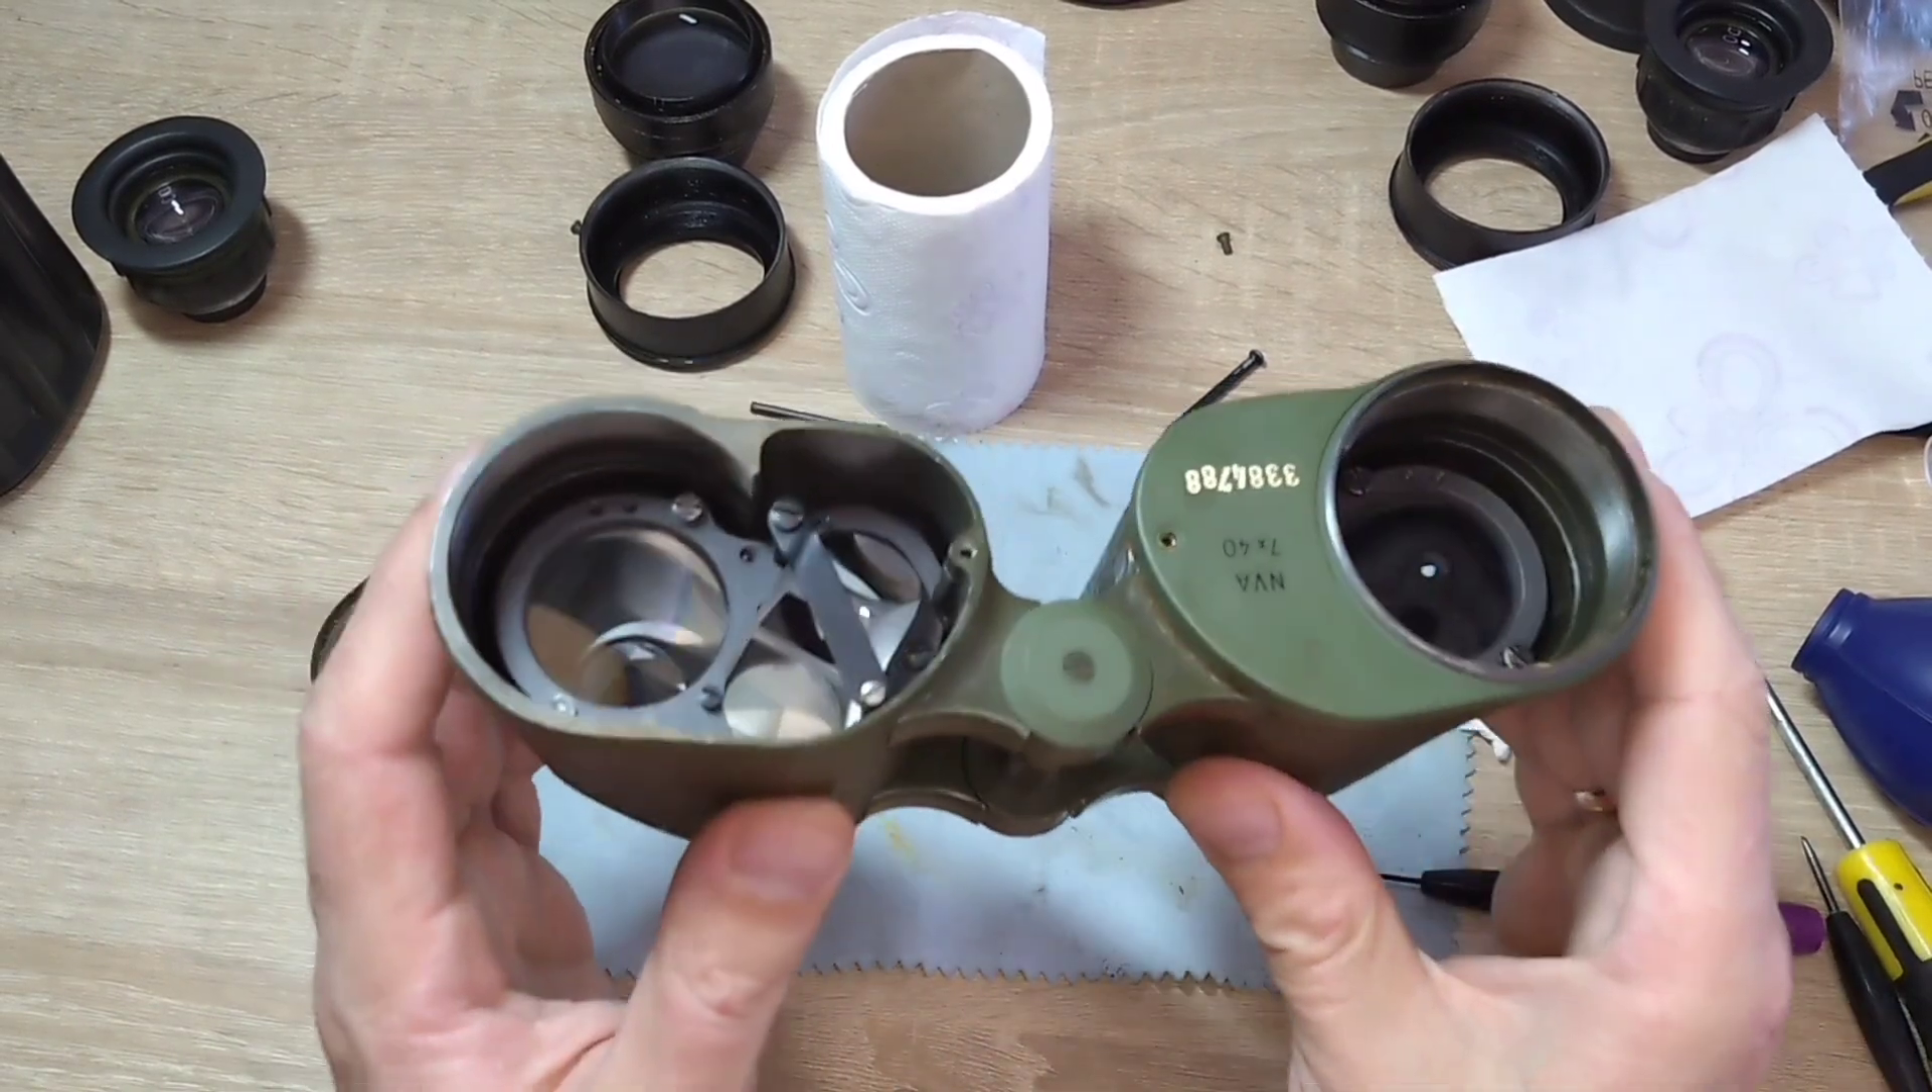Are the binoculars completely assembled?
No.